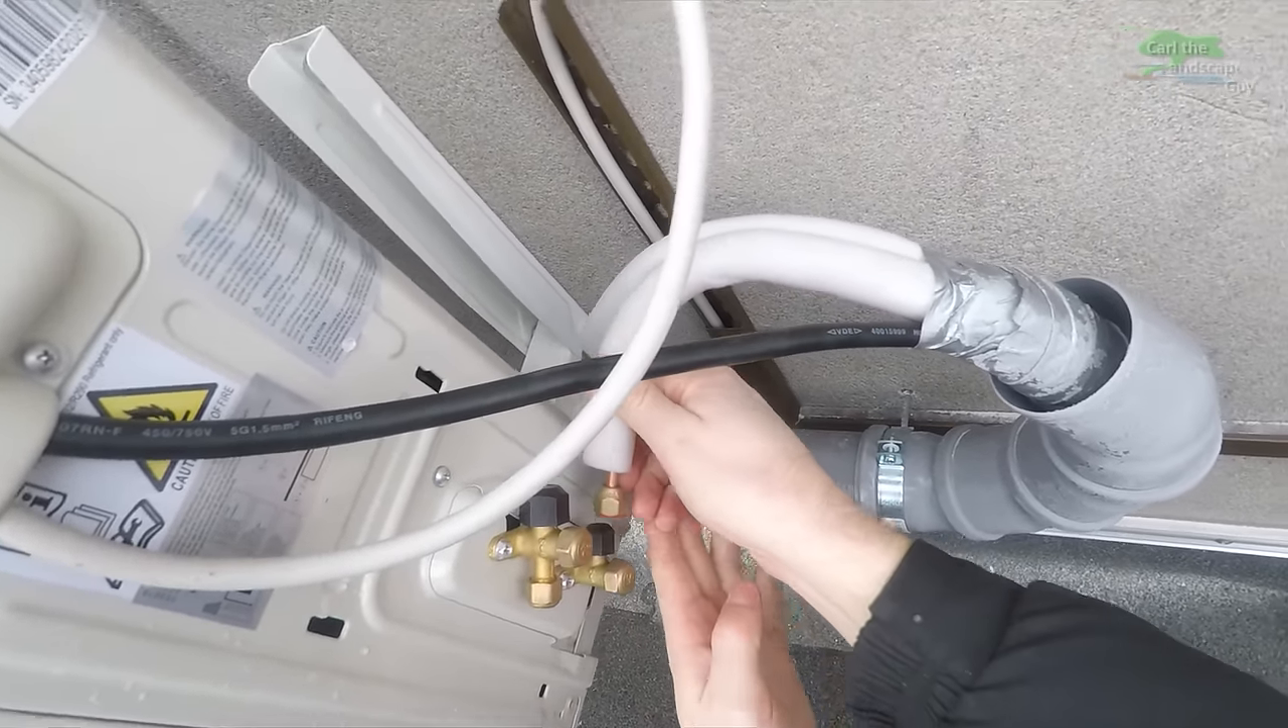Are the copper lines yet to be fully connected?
Yes.